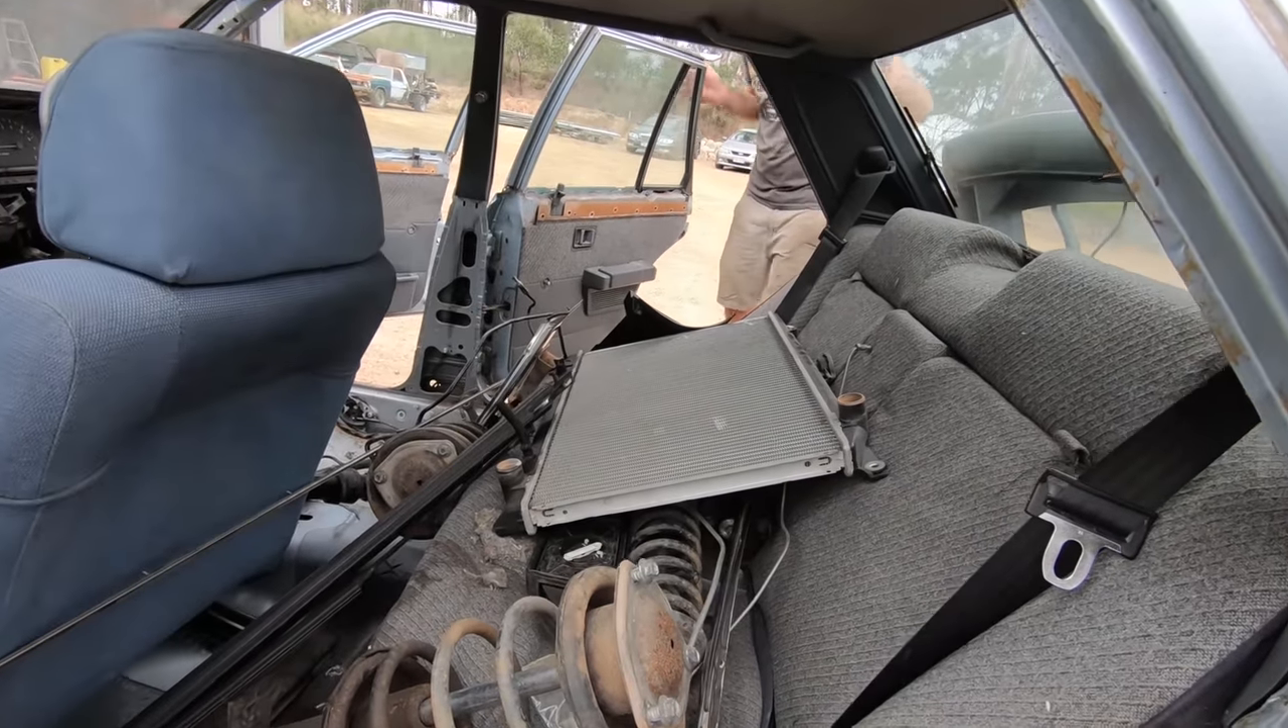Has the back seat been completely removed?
No.